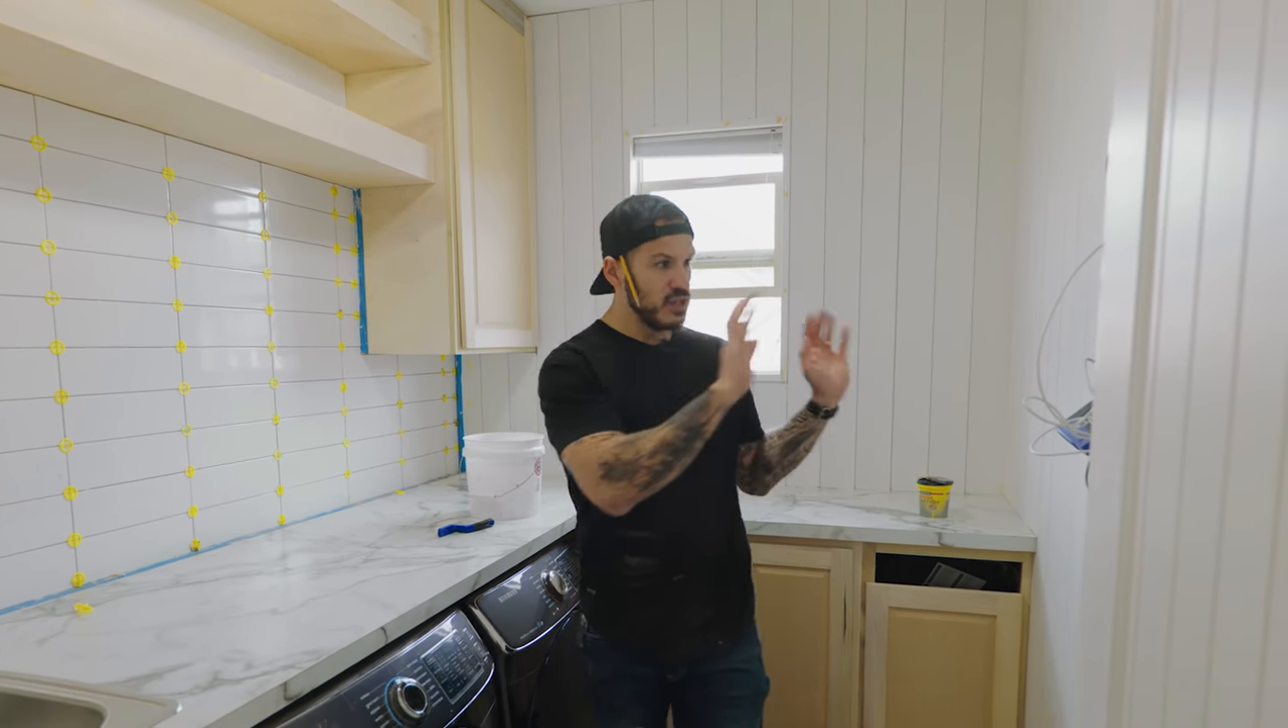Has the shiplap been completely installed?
Yes.